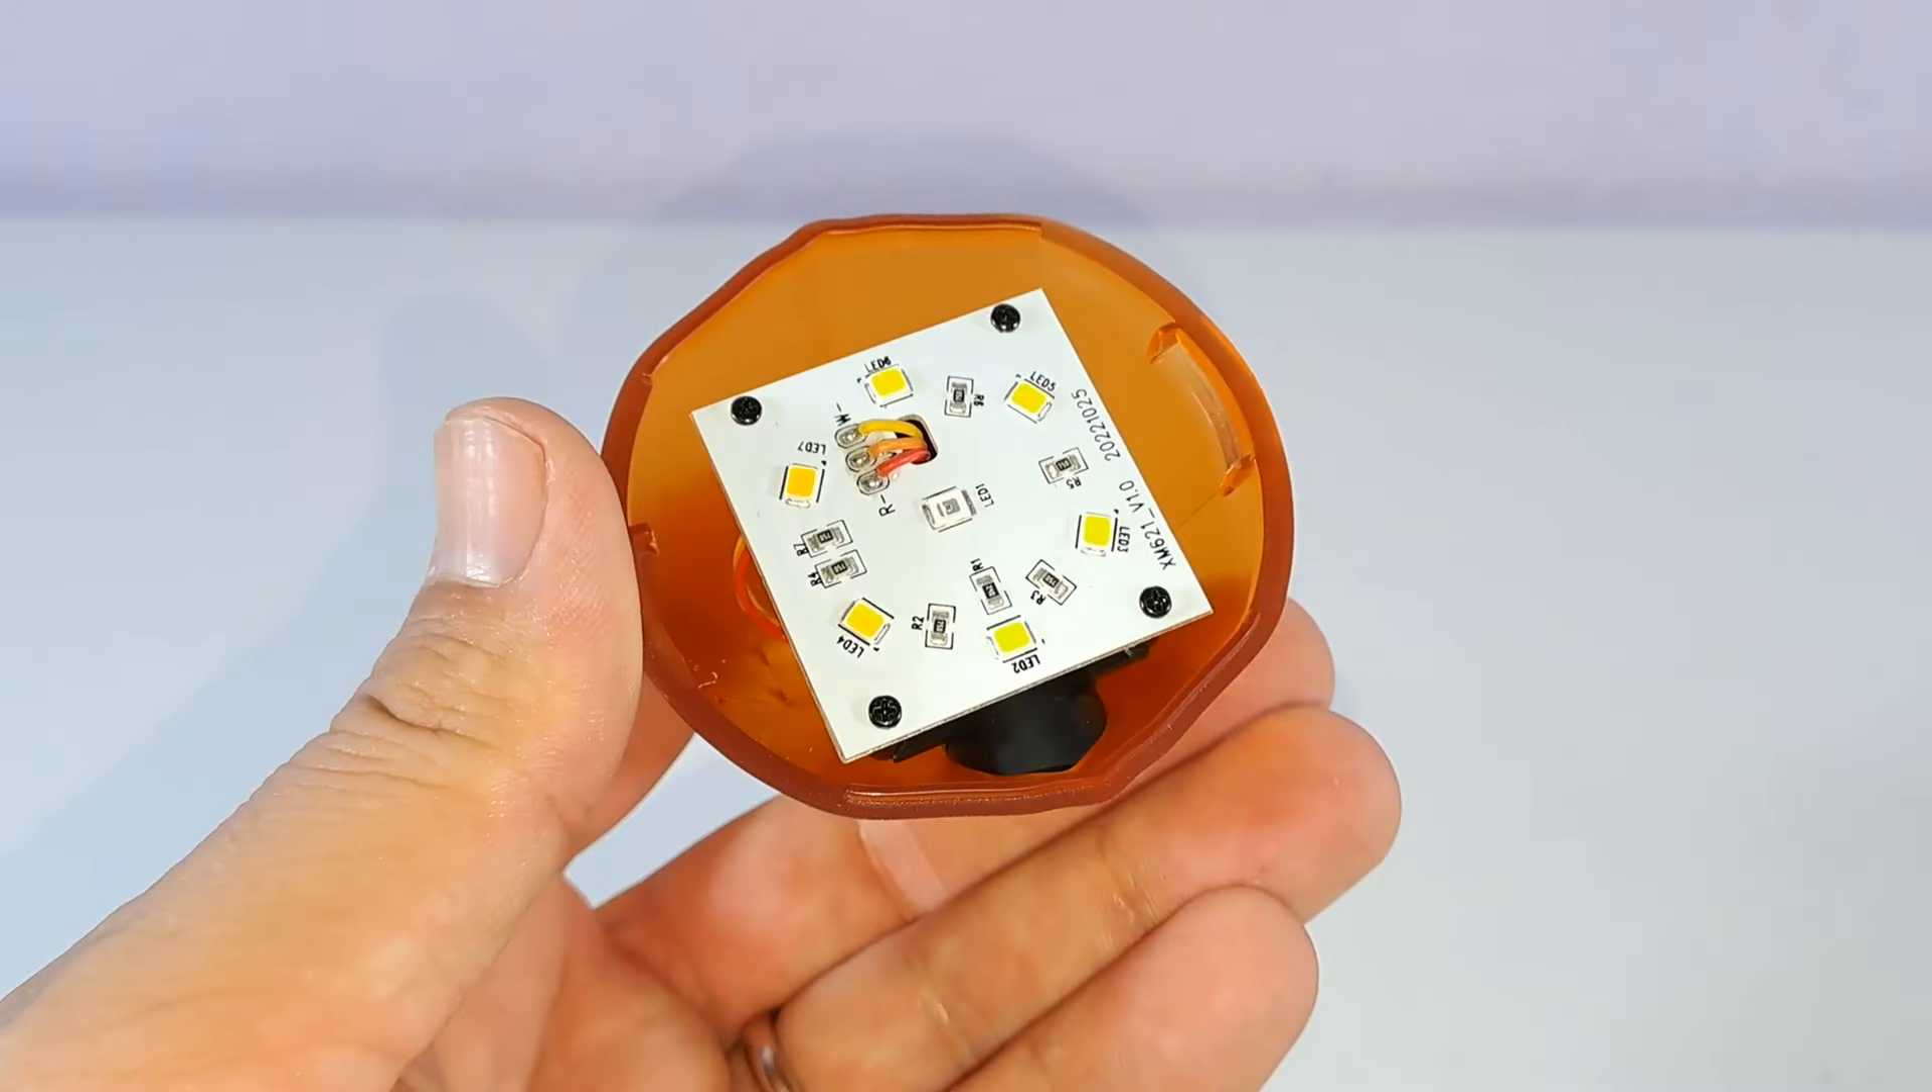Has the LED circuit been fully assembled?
Yes.